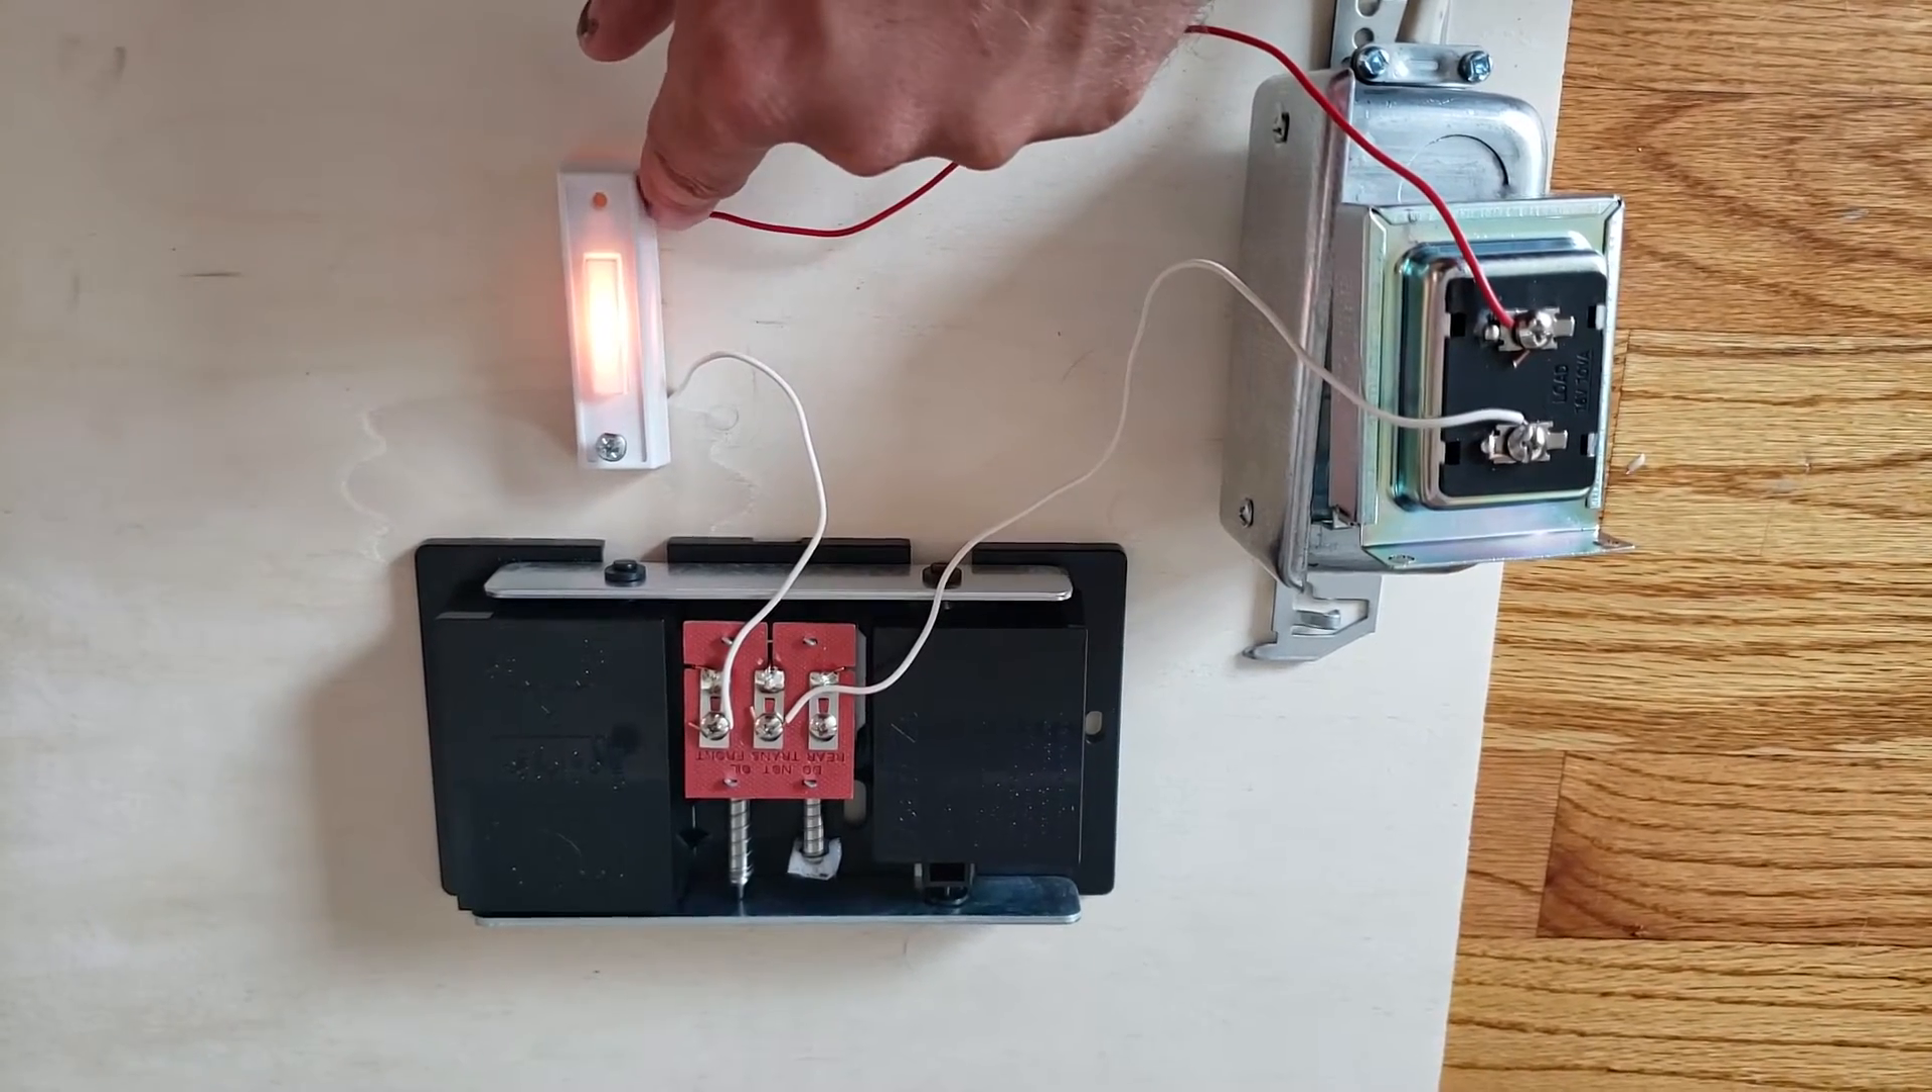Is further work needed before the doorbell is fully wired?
No.